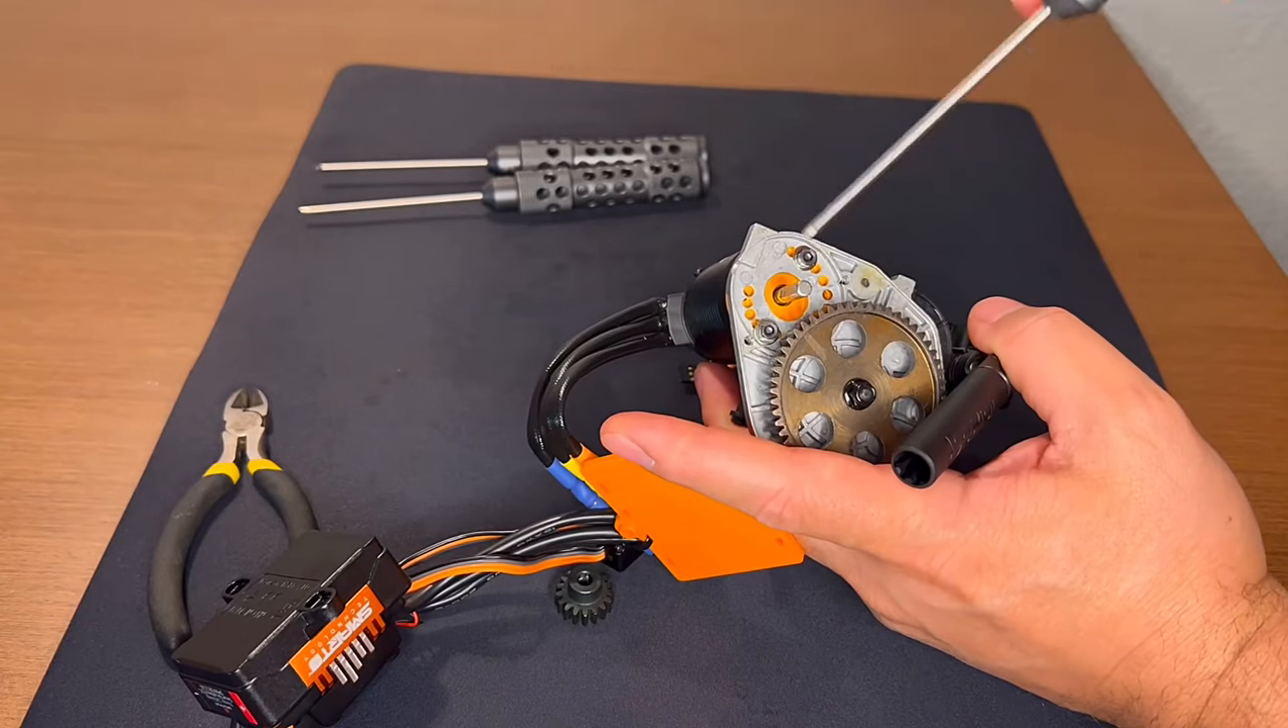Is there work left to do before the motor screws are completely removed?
Yes.